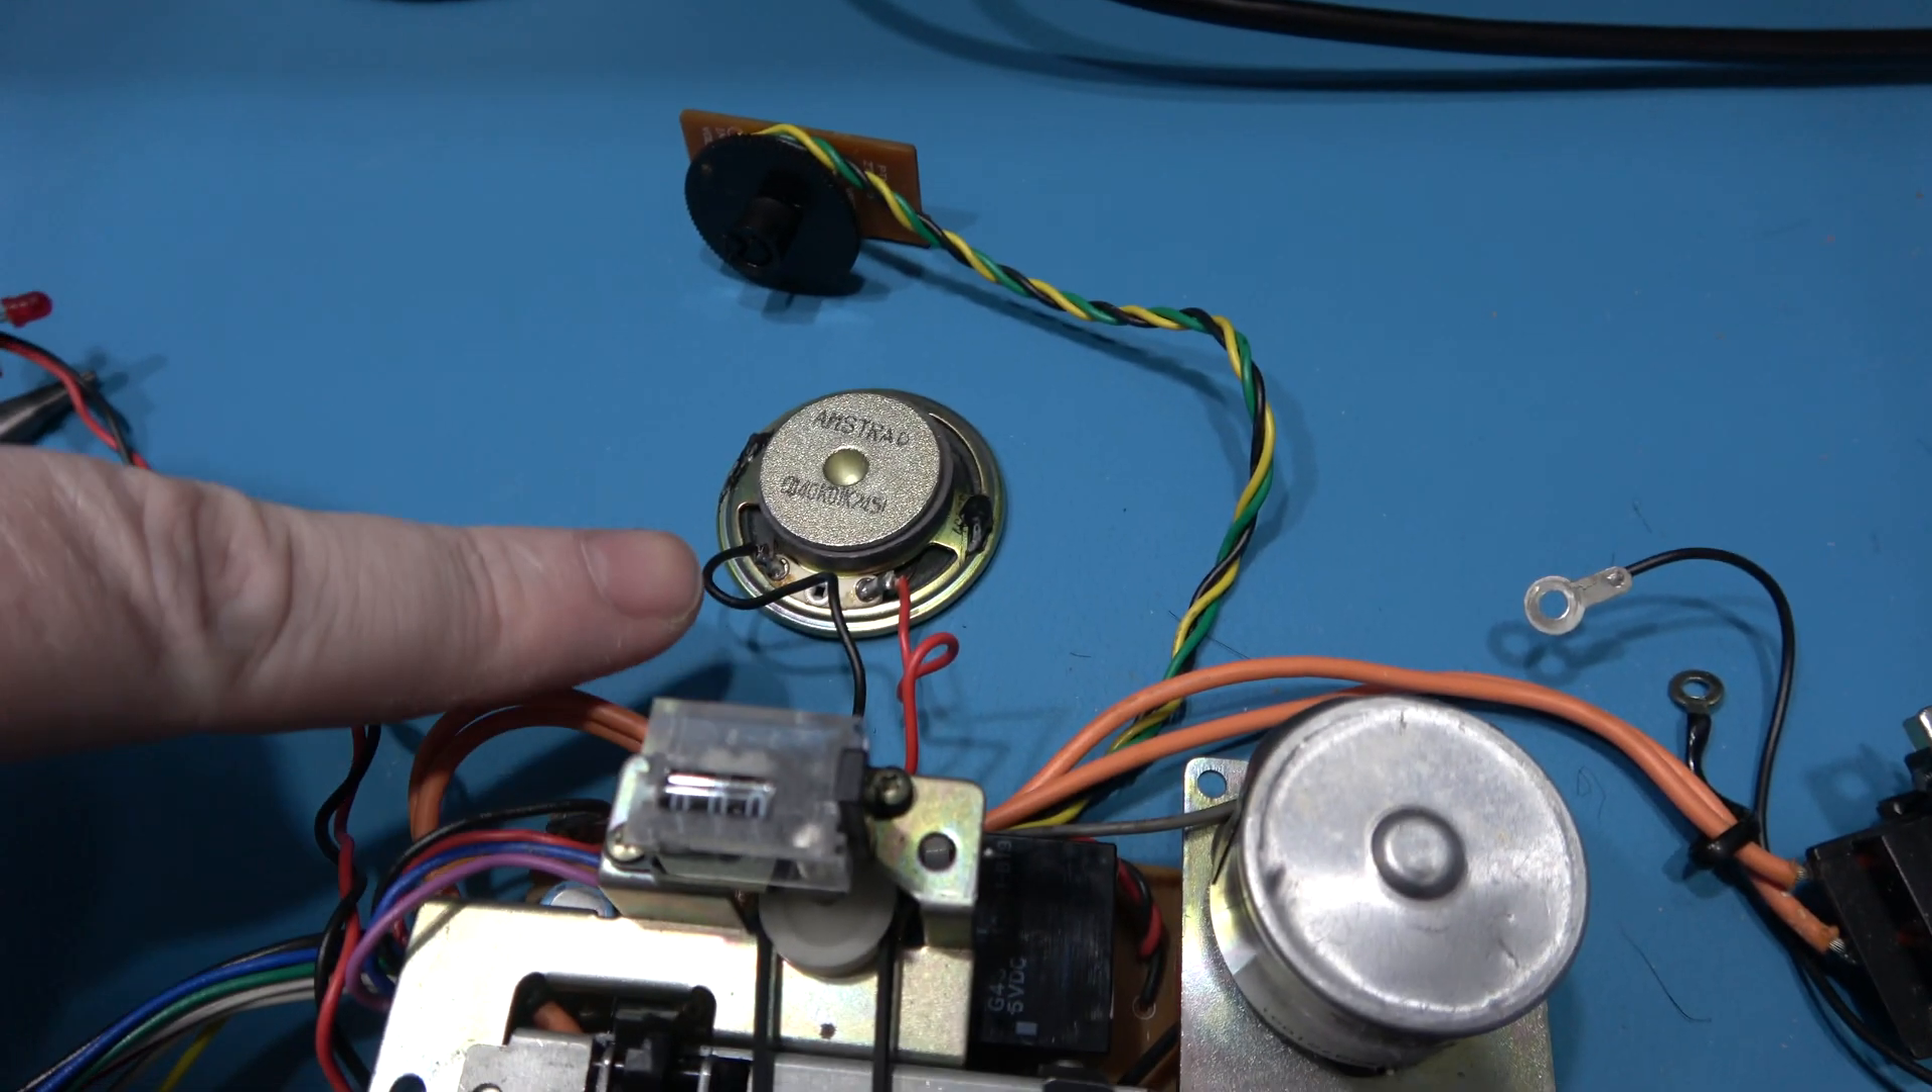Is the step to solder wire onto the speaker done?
Yes.